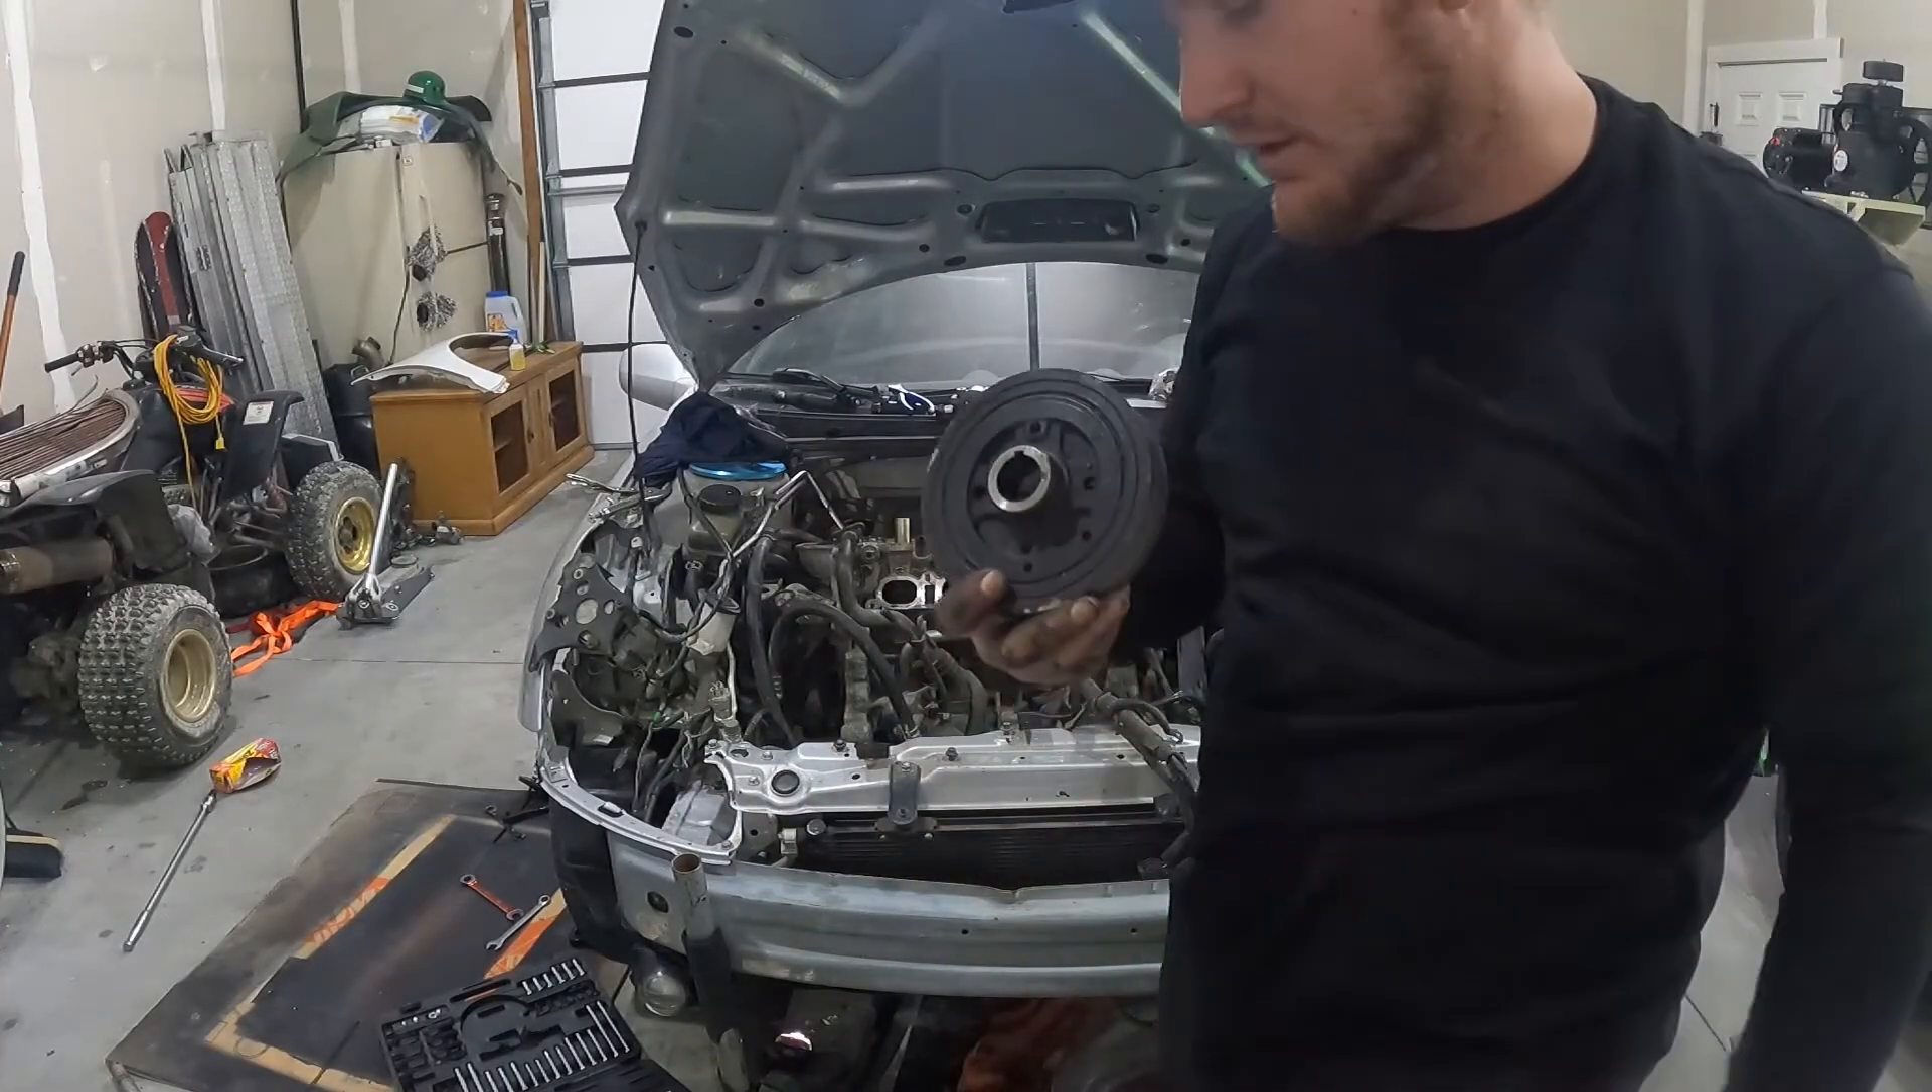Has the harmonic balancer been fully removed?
Yes.